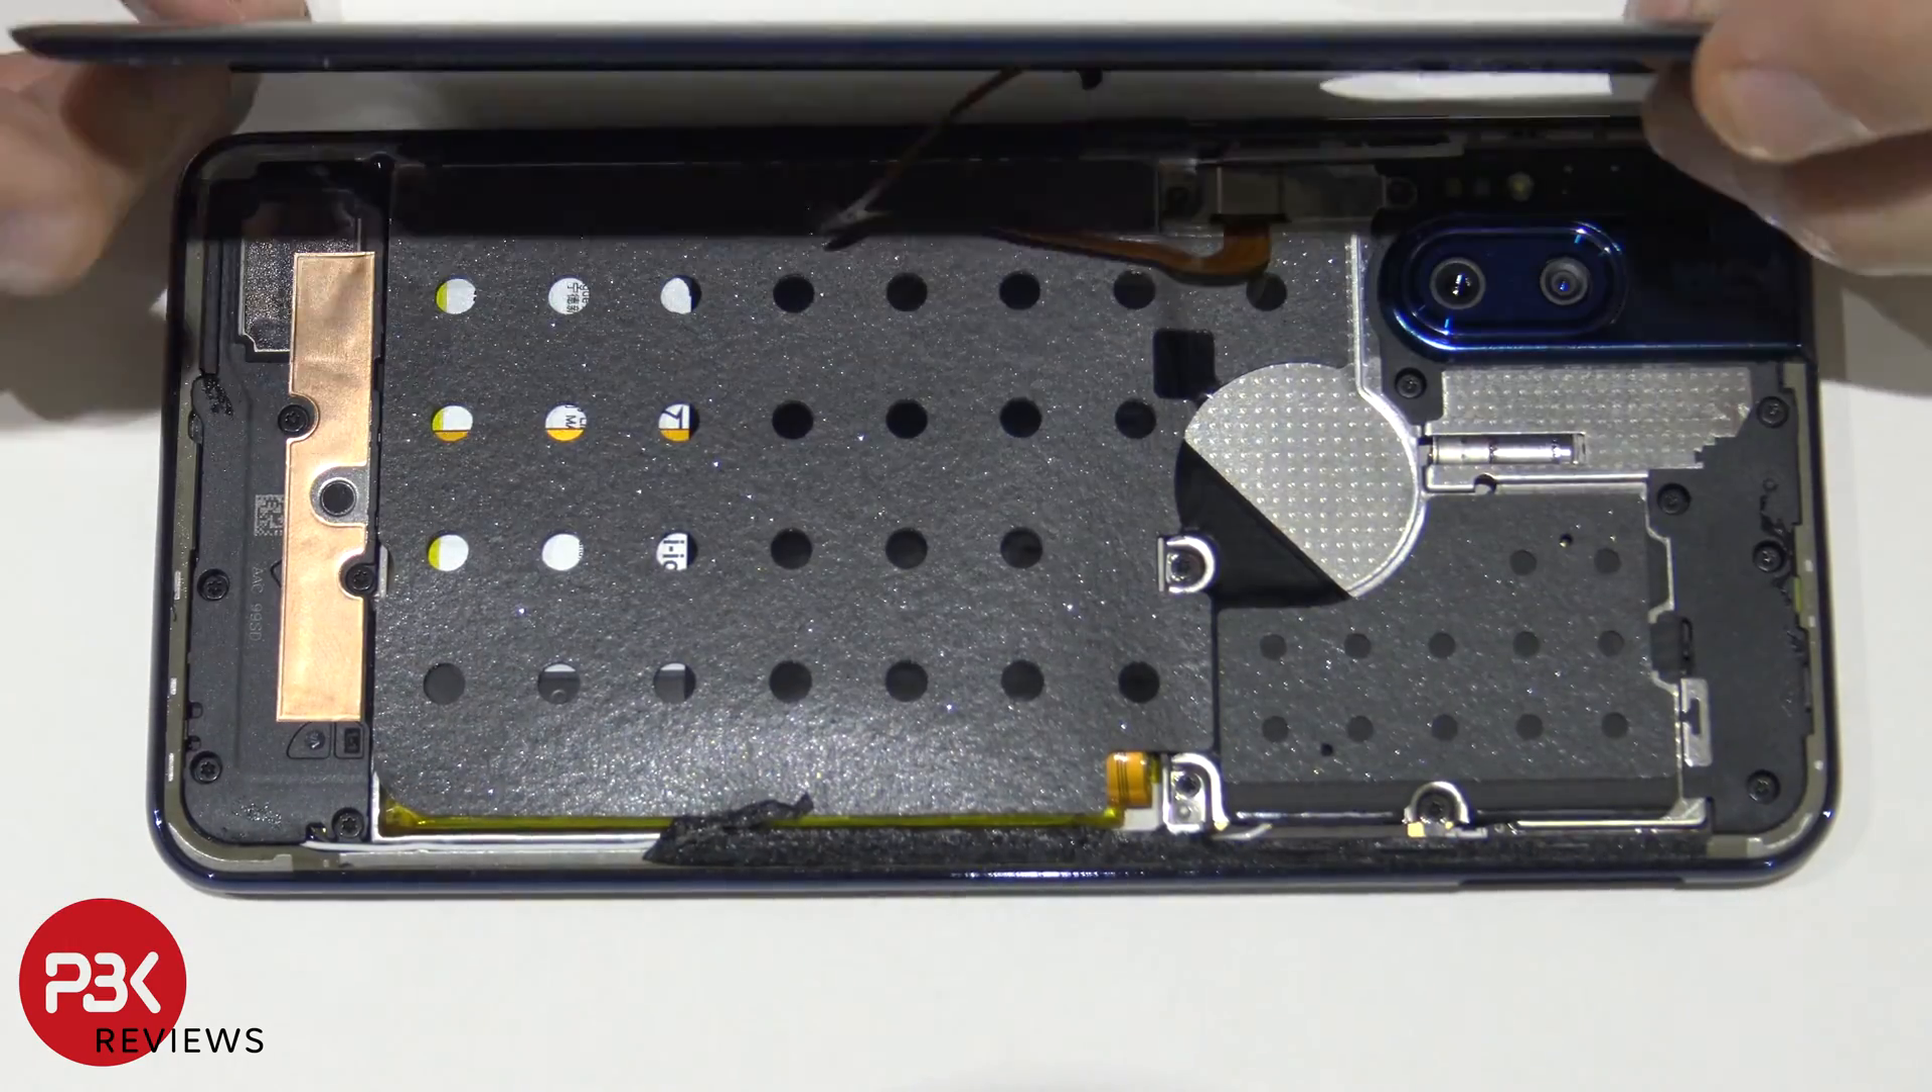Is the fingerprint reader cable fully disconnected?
No.